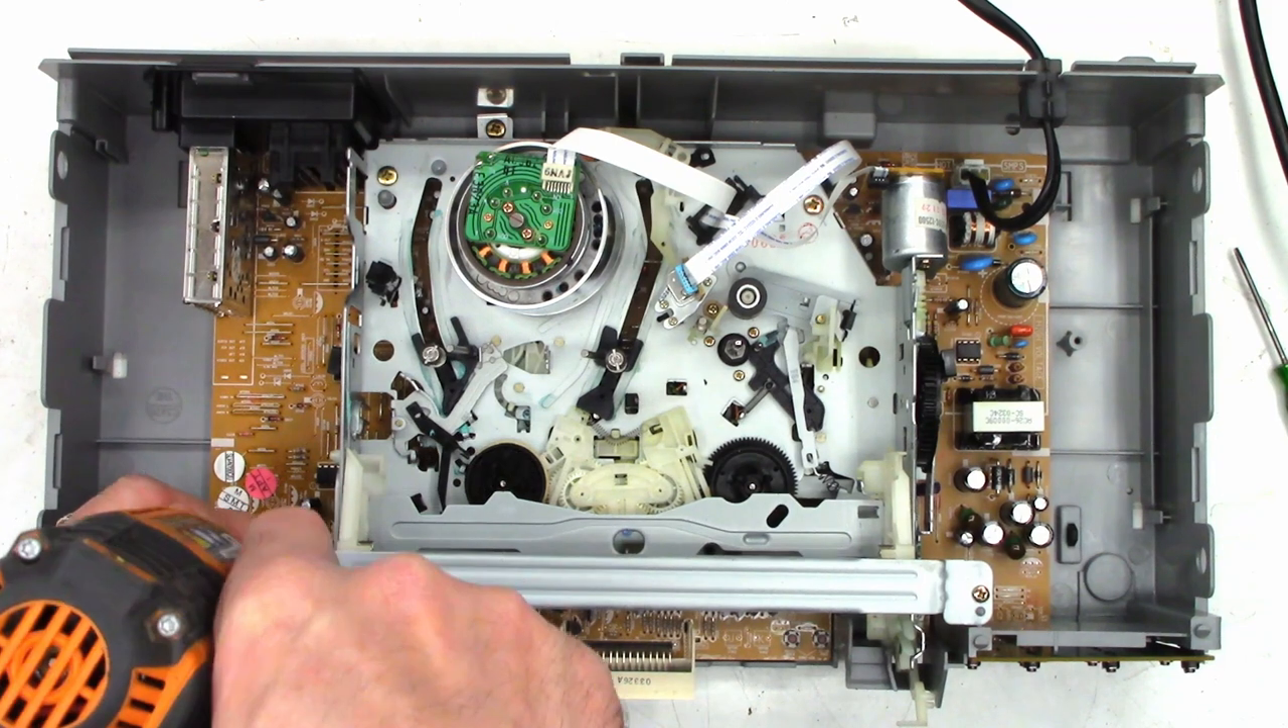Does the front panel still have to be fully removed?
No.